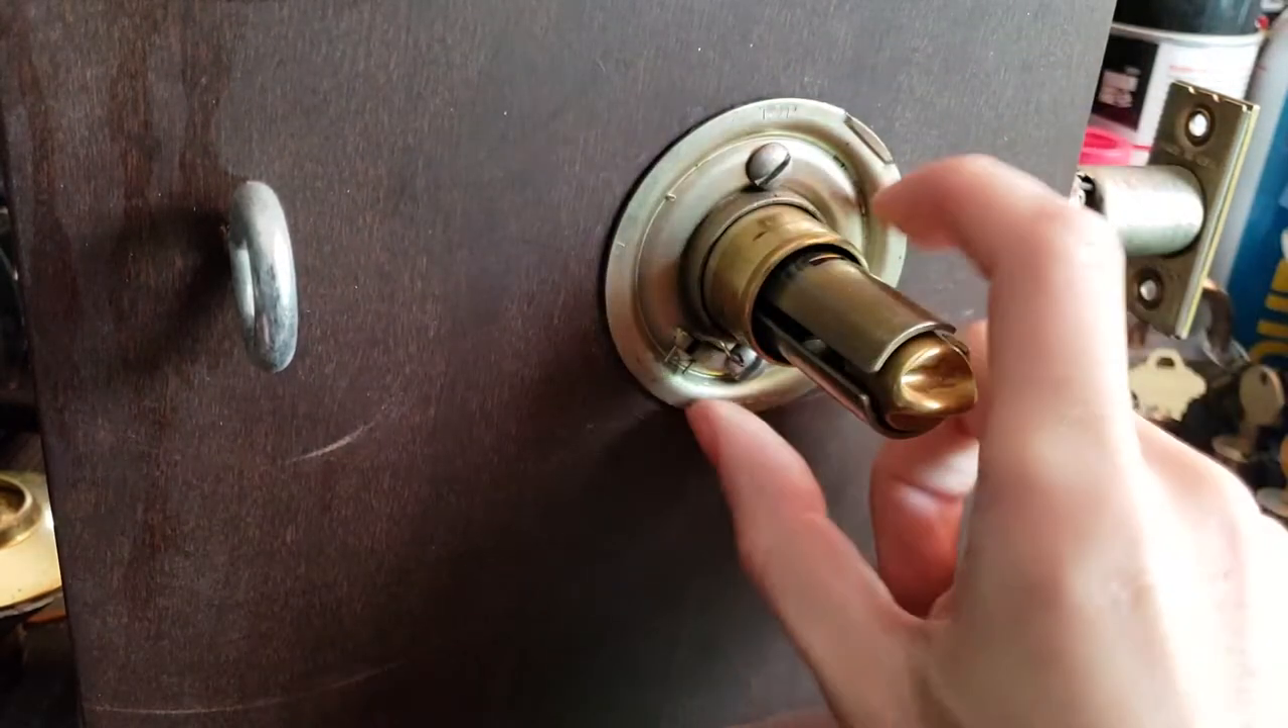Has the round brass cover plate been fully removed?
Yes.